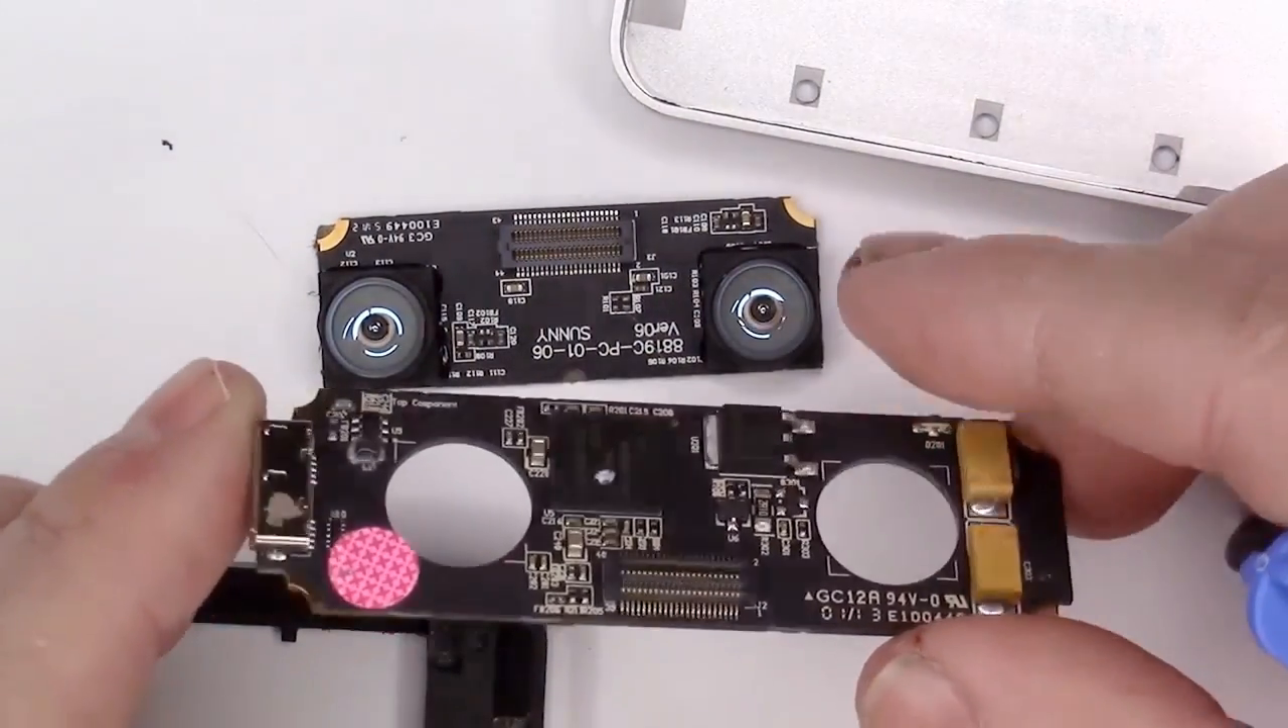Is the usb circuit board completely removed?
Yes.